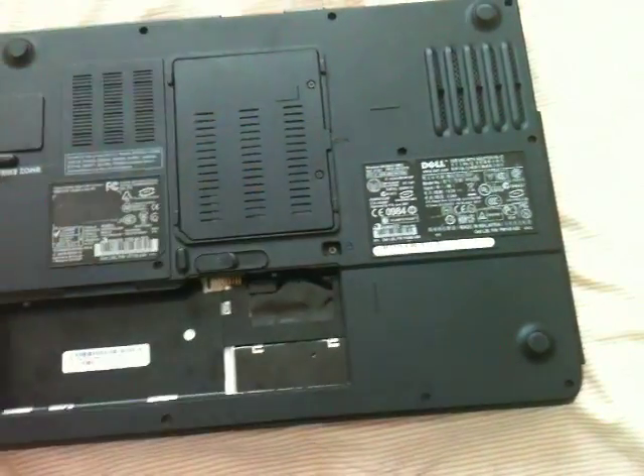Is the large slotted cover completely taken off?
No.